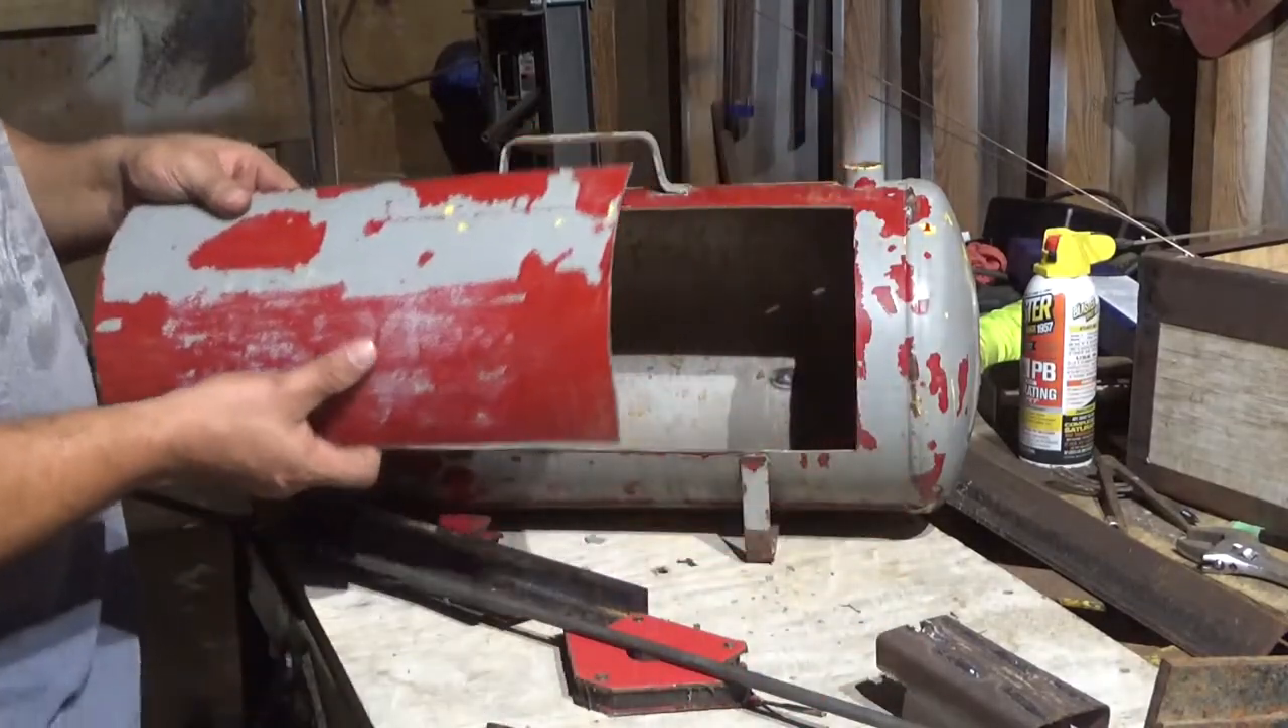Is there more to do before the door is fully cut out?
No.